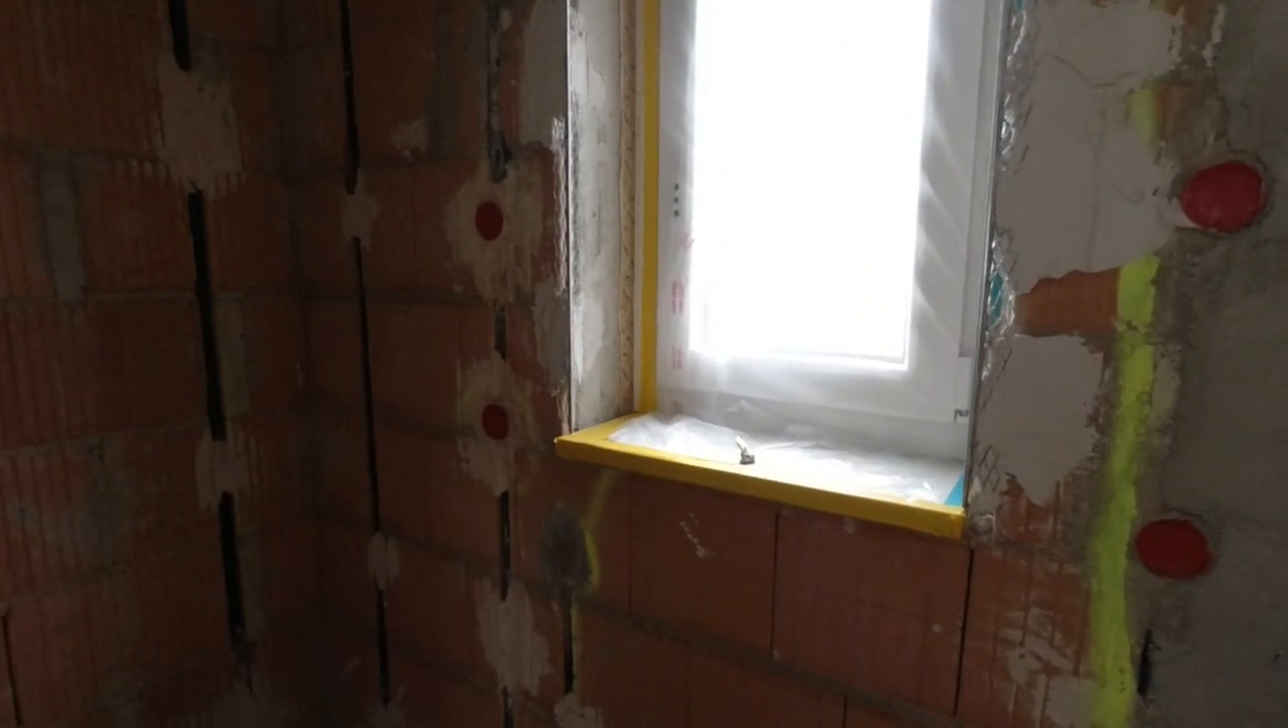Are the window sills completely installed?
Yes.